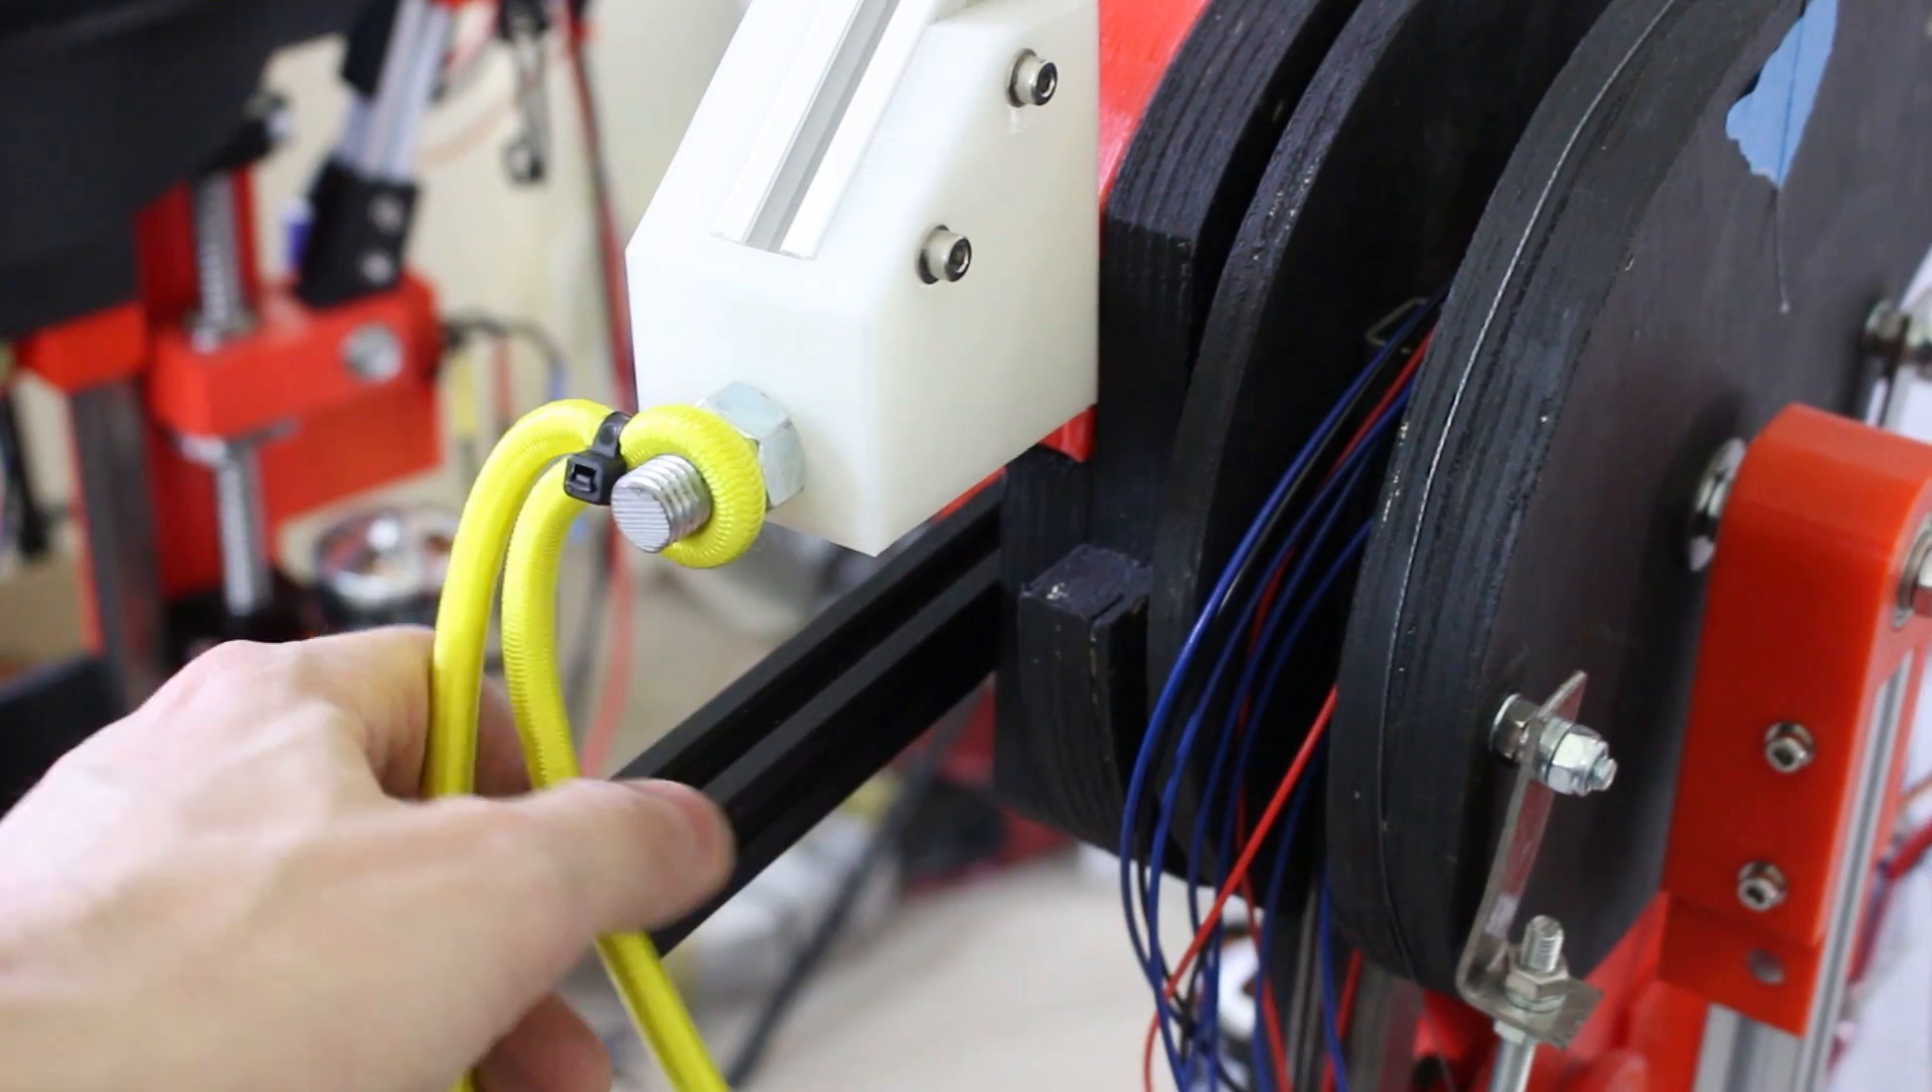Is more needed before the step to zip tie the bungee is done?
No.